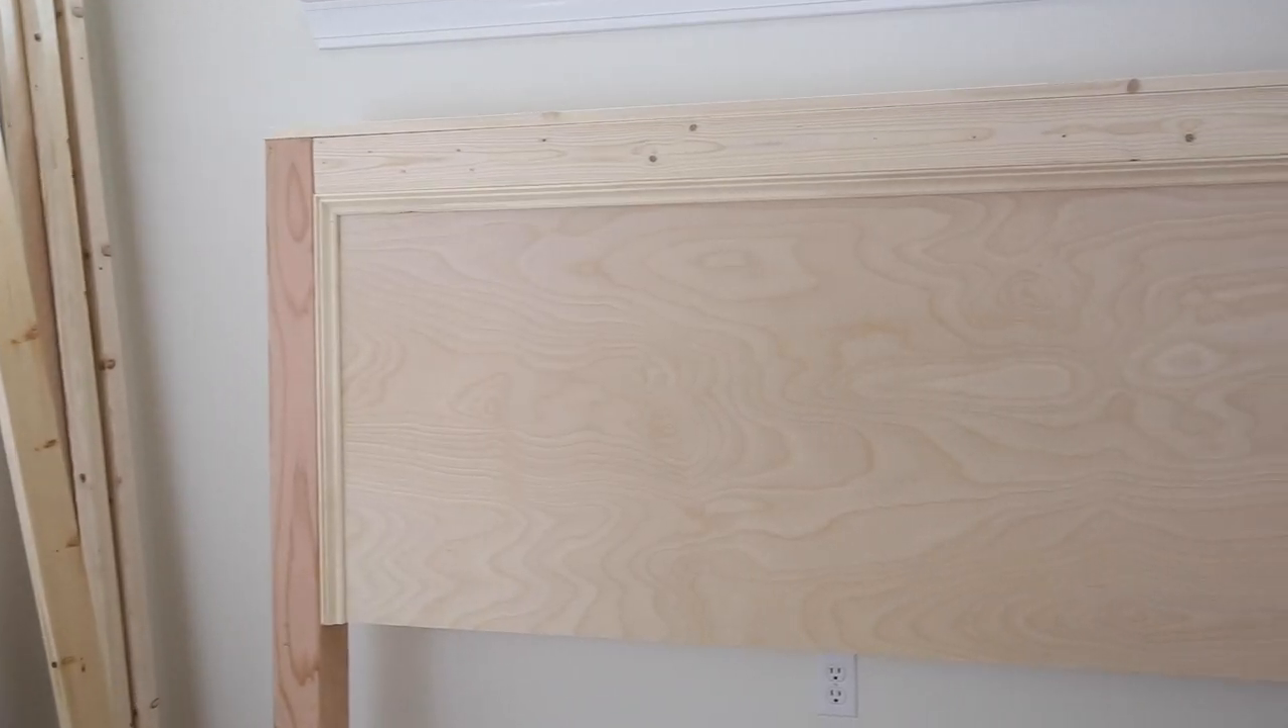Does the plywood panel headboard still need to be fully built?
No.